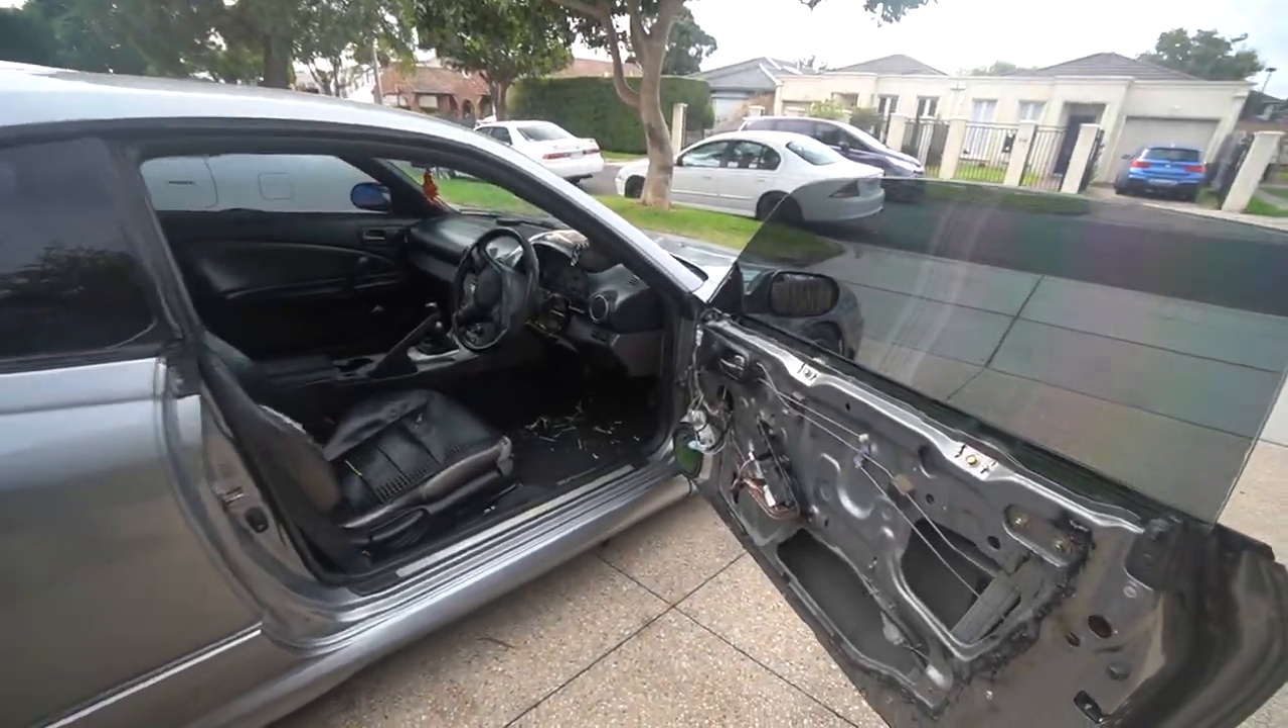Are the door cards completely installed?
No.